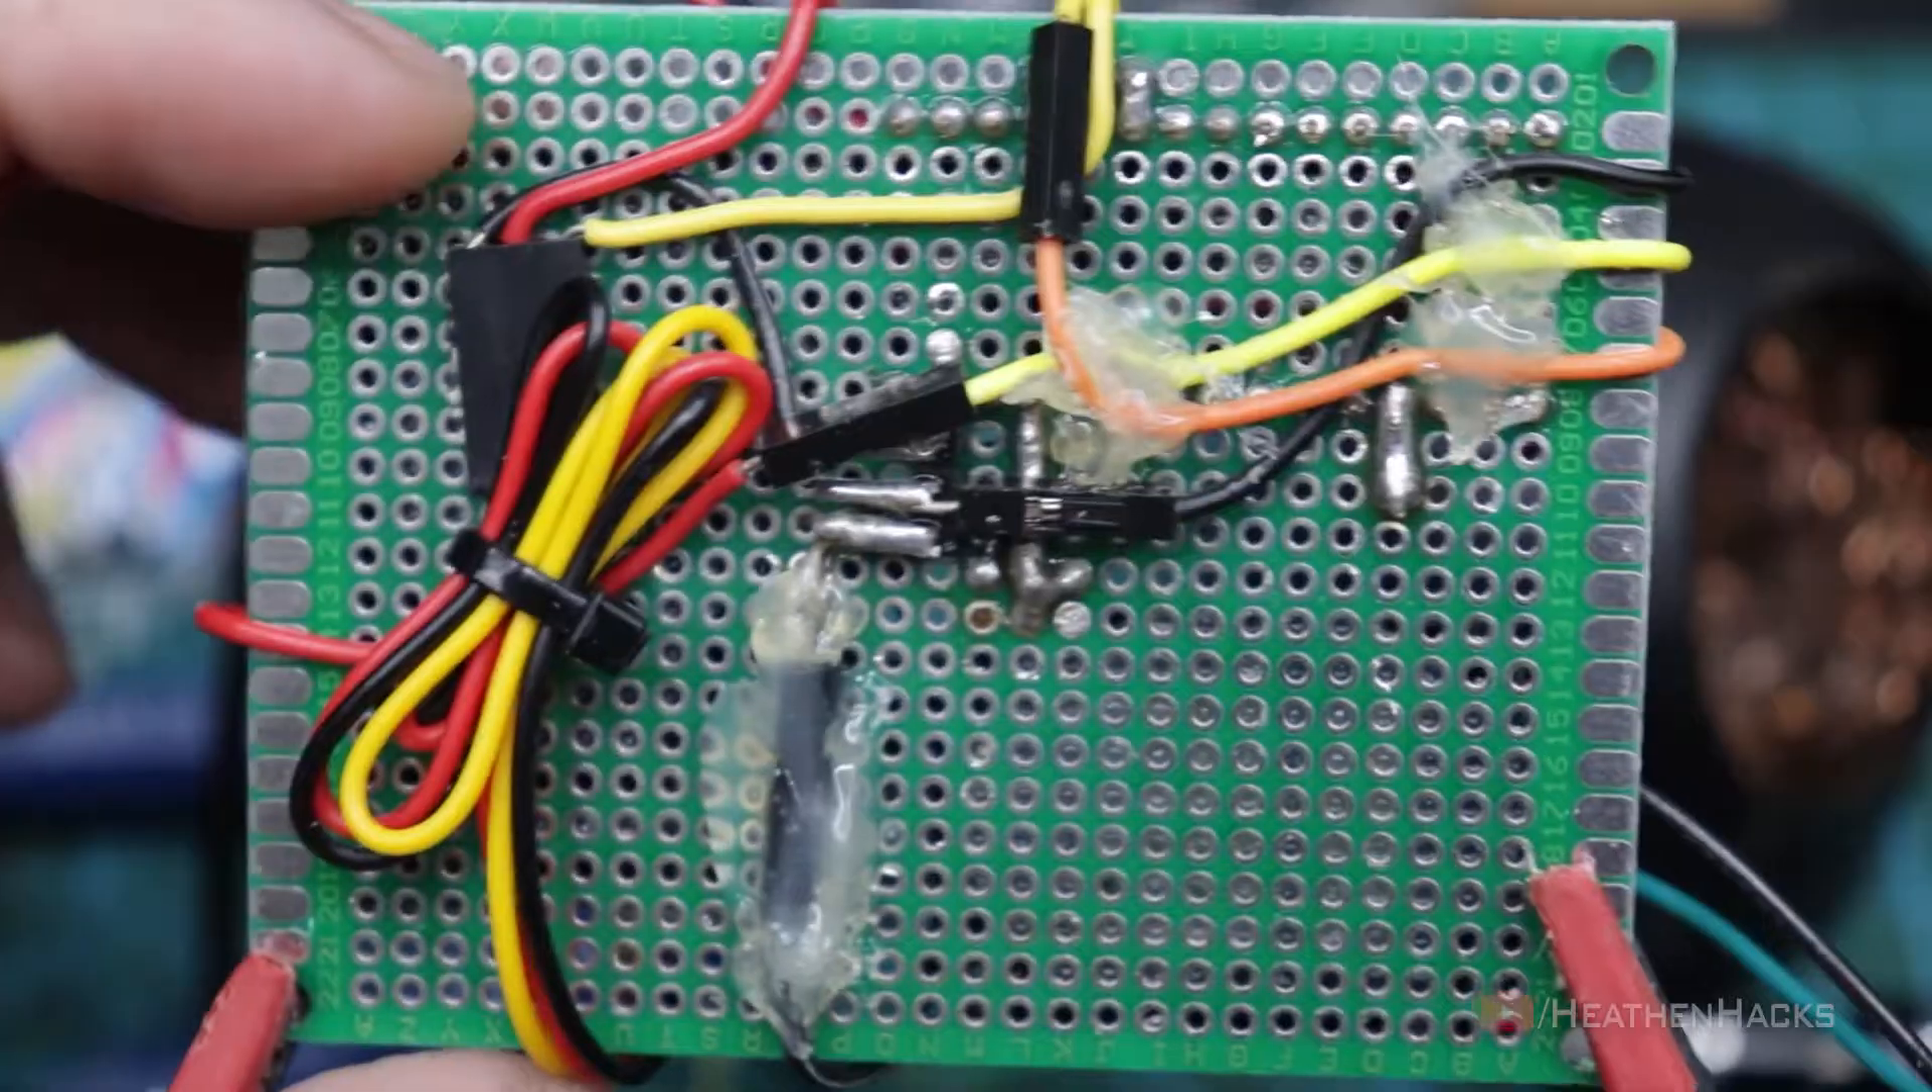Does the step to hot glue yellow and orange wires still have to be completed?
No.